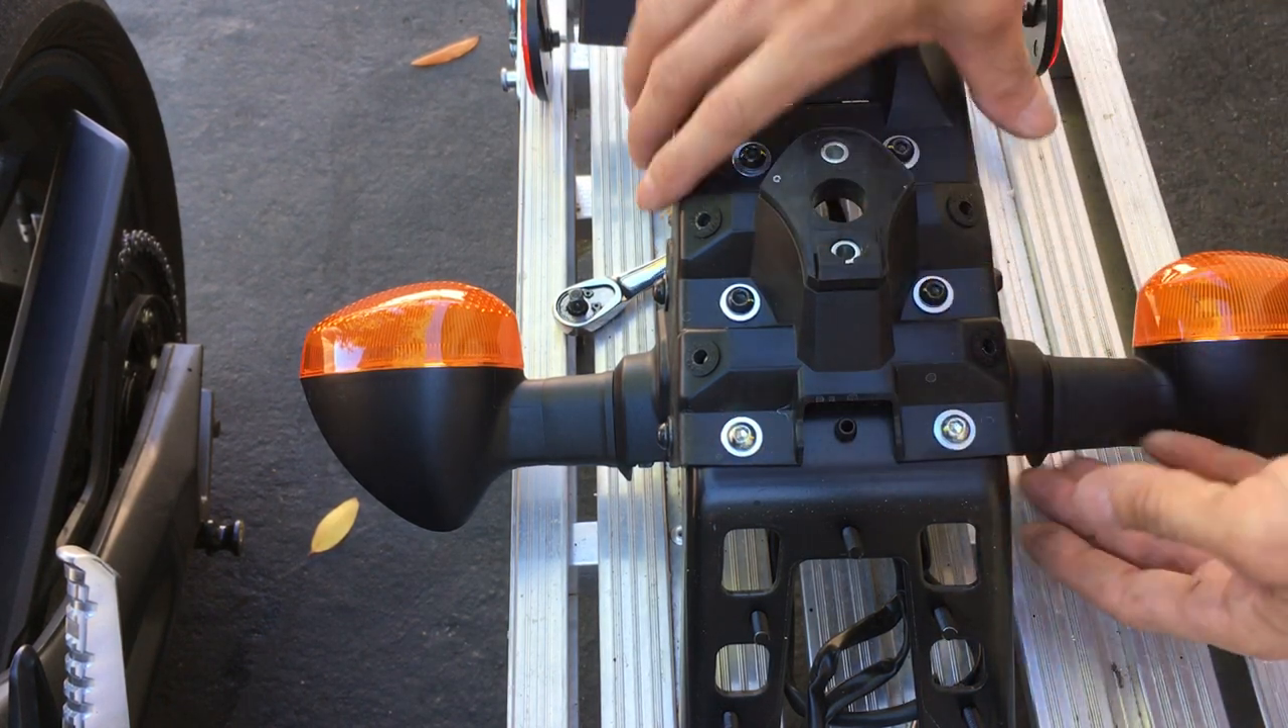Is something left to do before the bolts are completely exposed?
No.